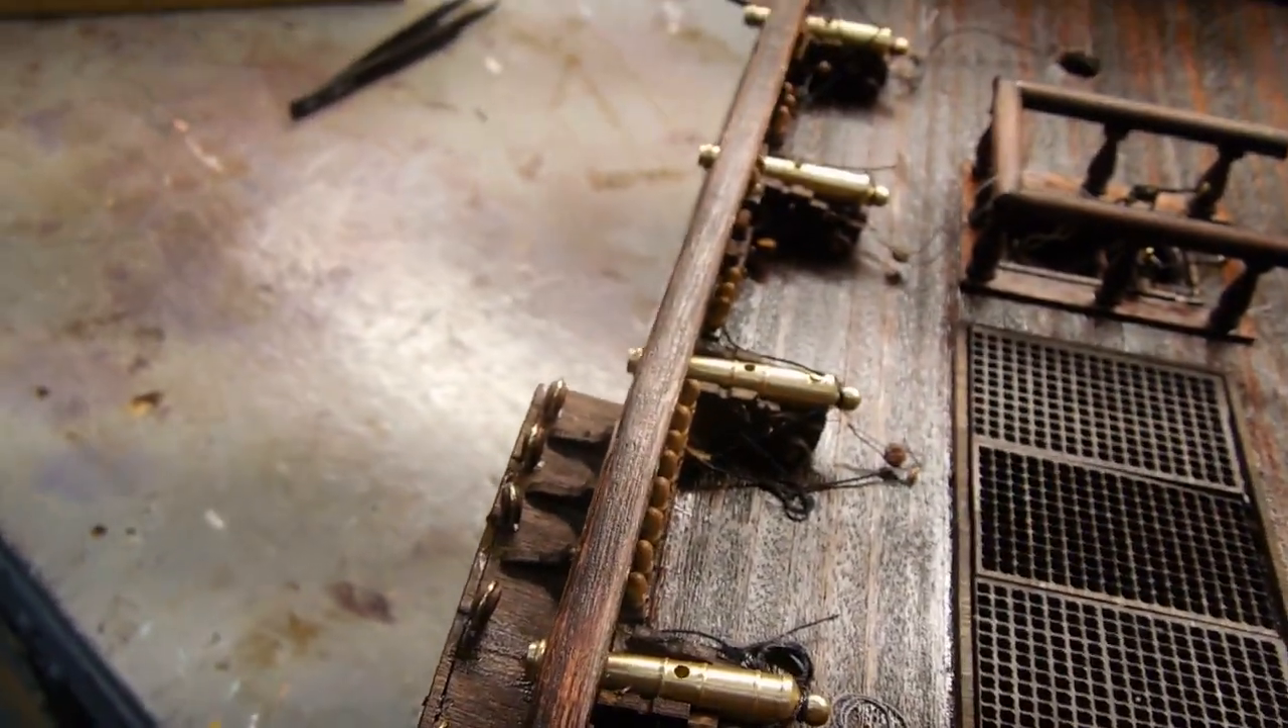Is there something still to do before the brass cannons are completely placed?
No.